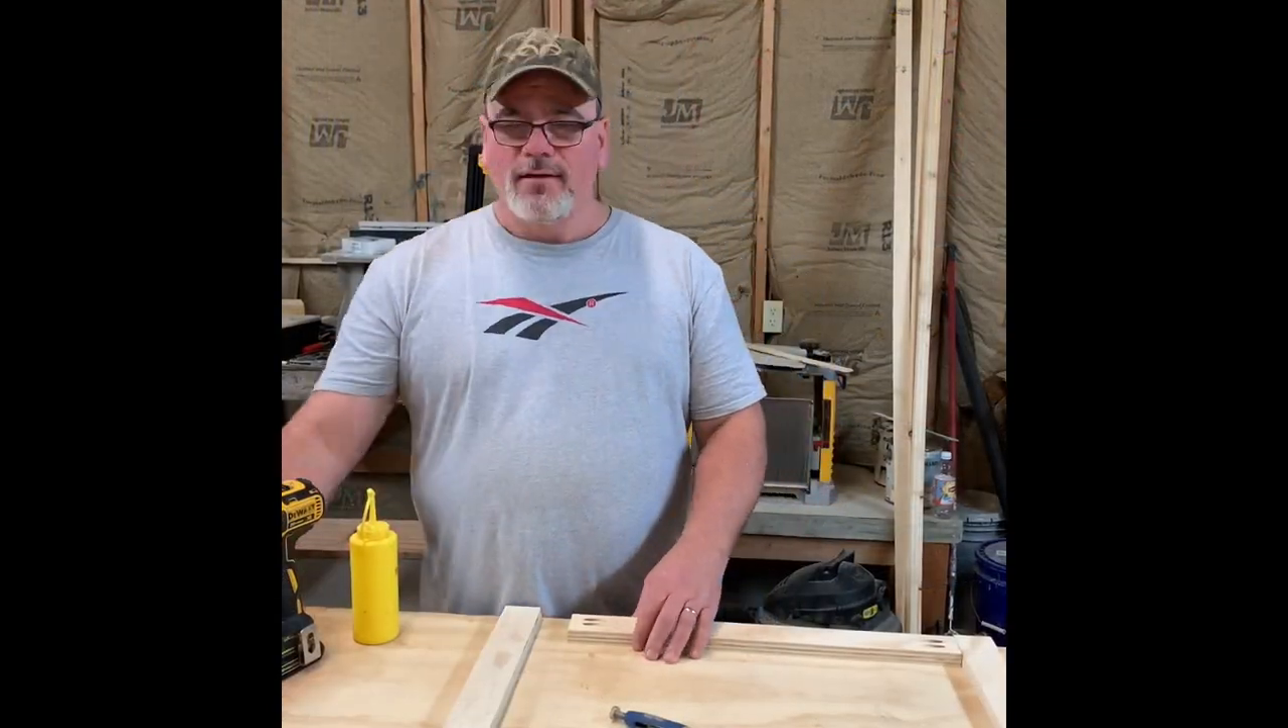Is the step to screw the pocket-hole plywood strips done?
No.